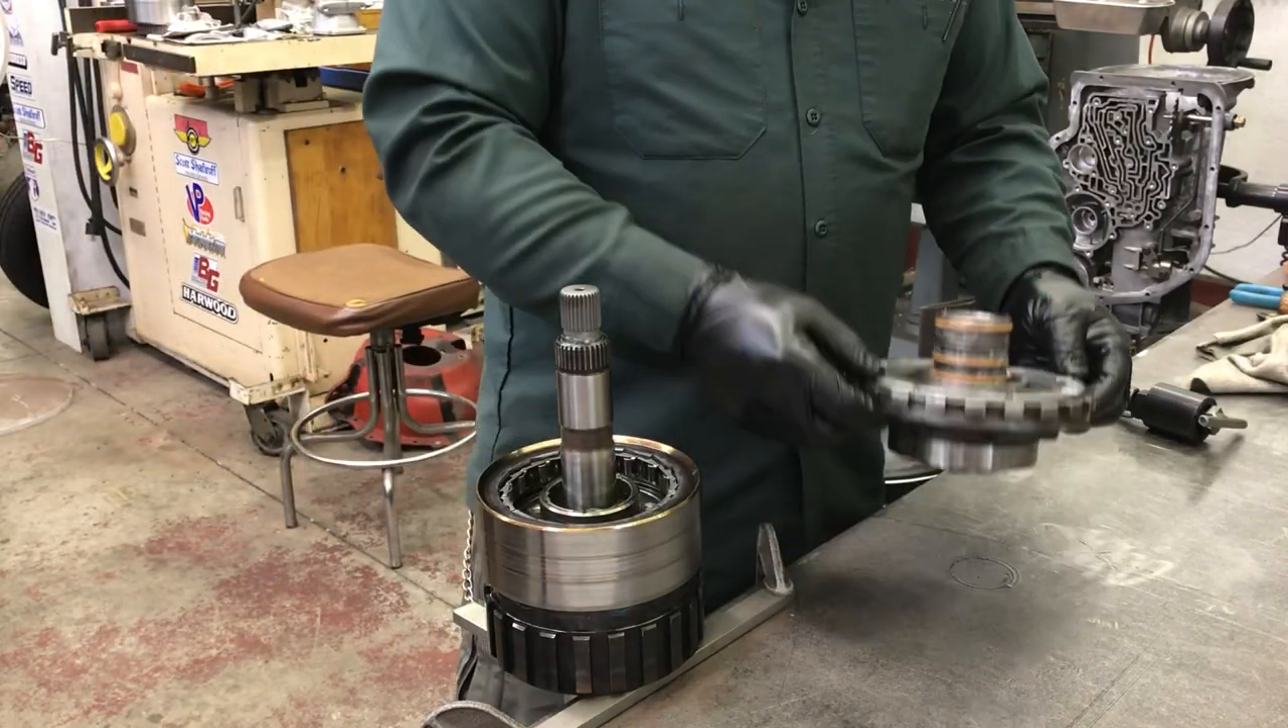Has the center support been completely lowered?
No.